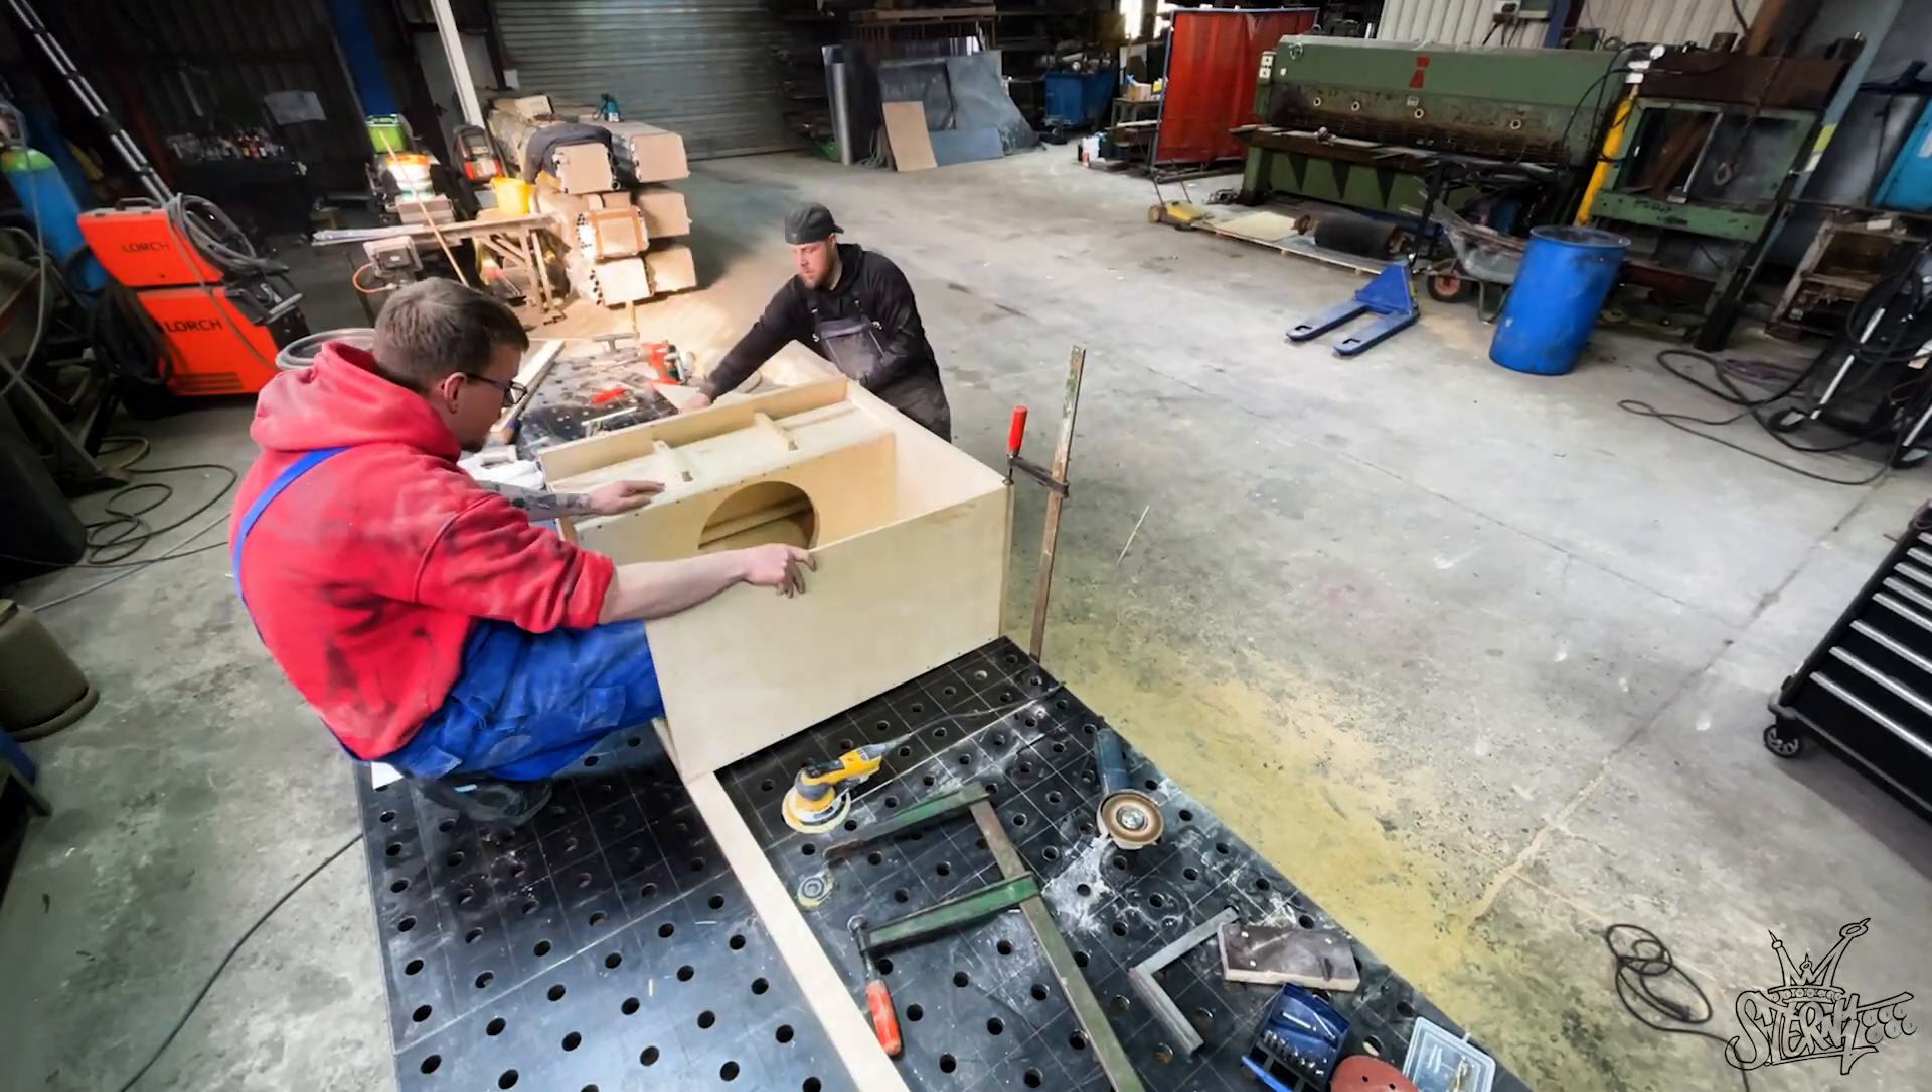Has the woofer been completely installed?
No.